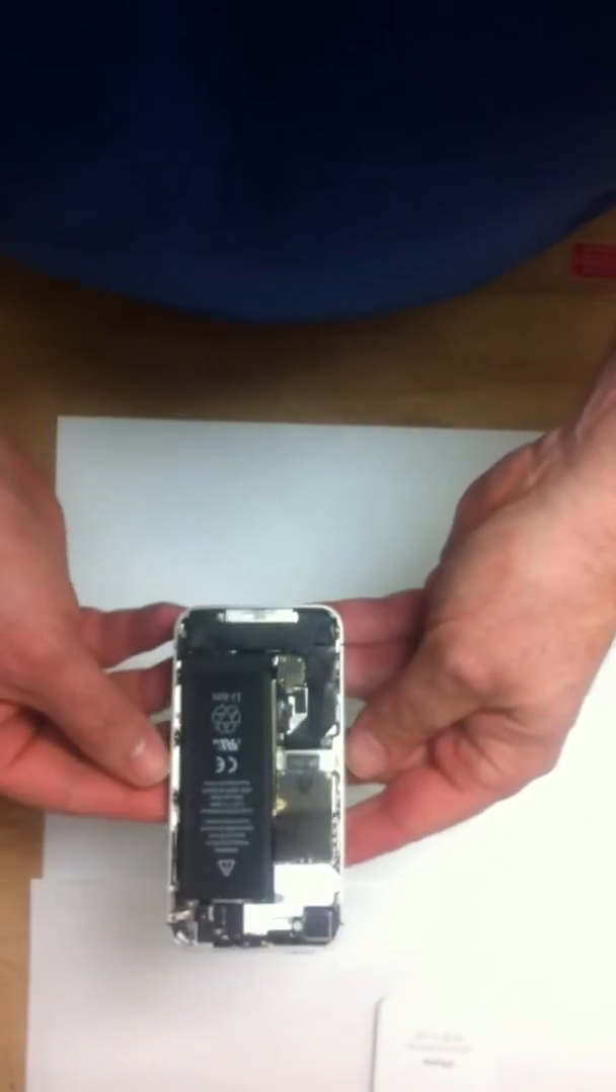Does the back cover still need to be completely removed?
No.